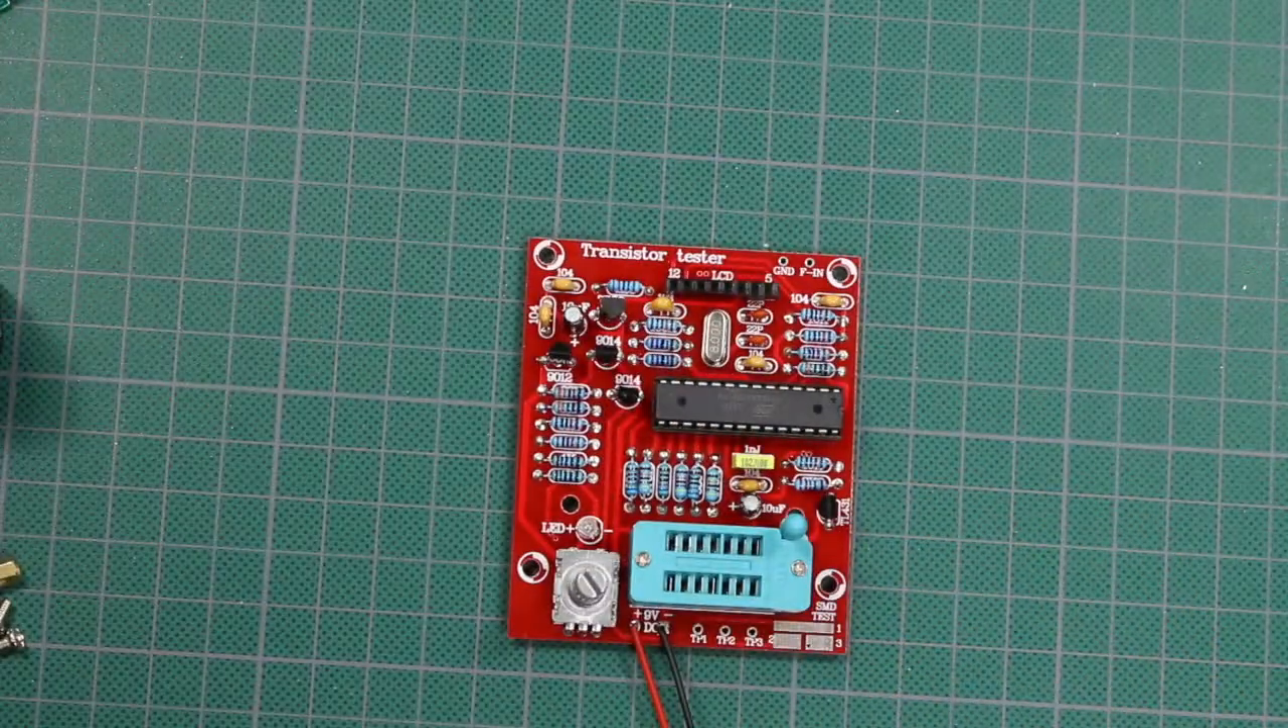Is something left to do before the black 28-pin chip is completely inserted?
No.